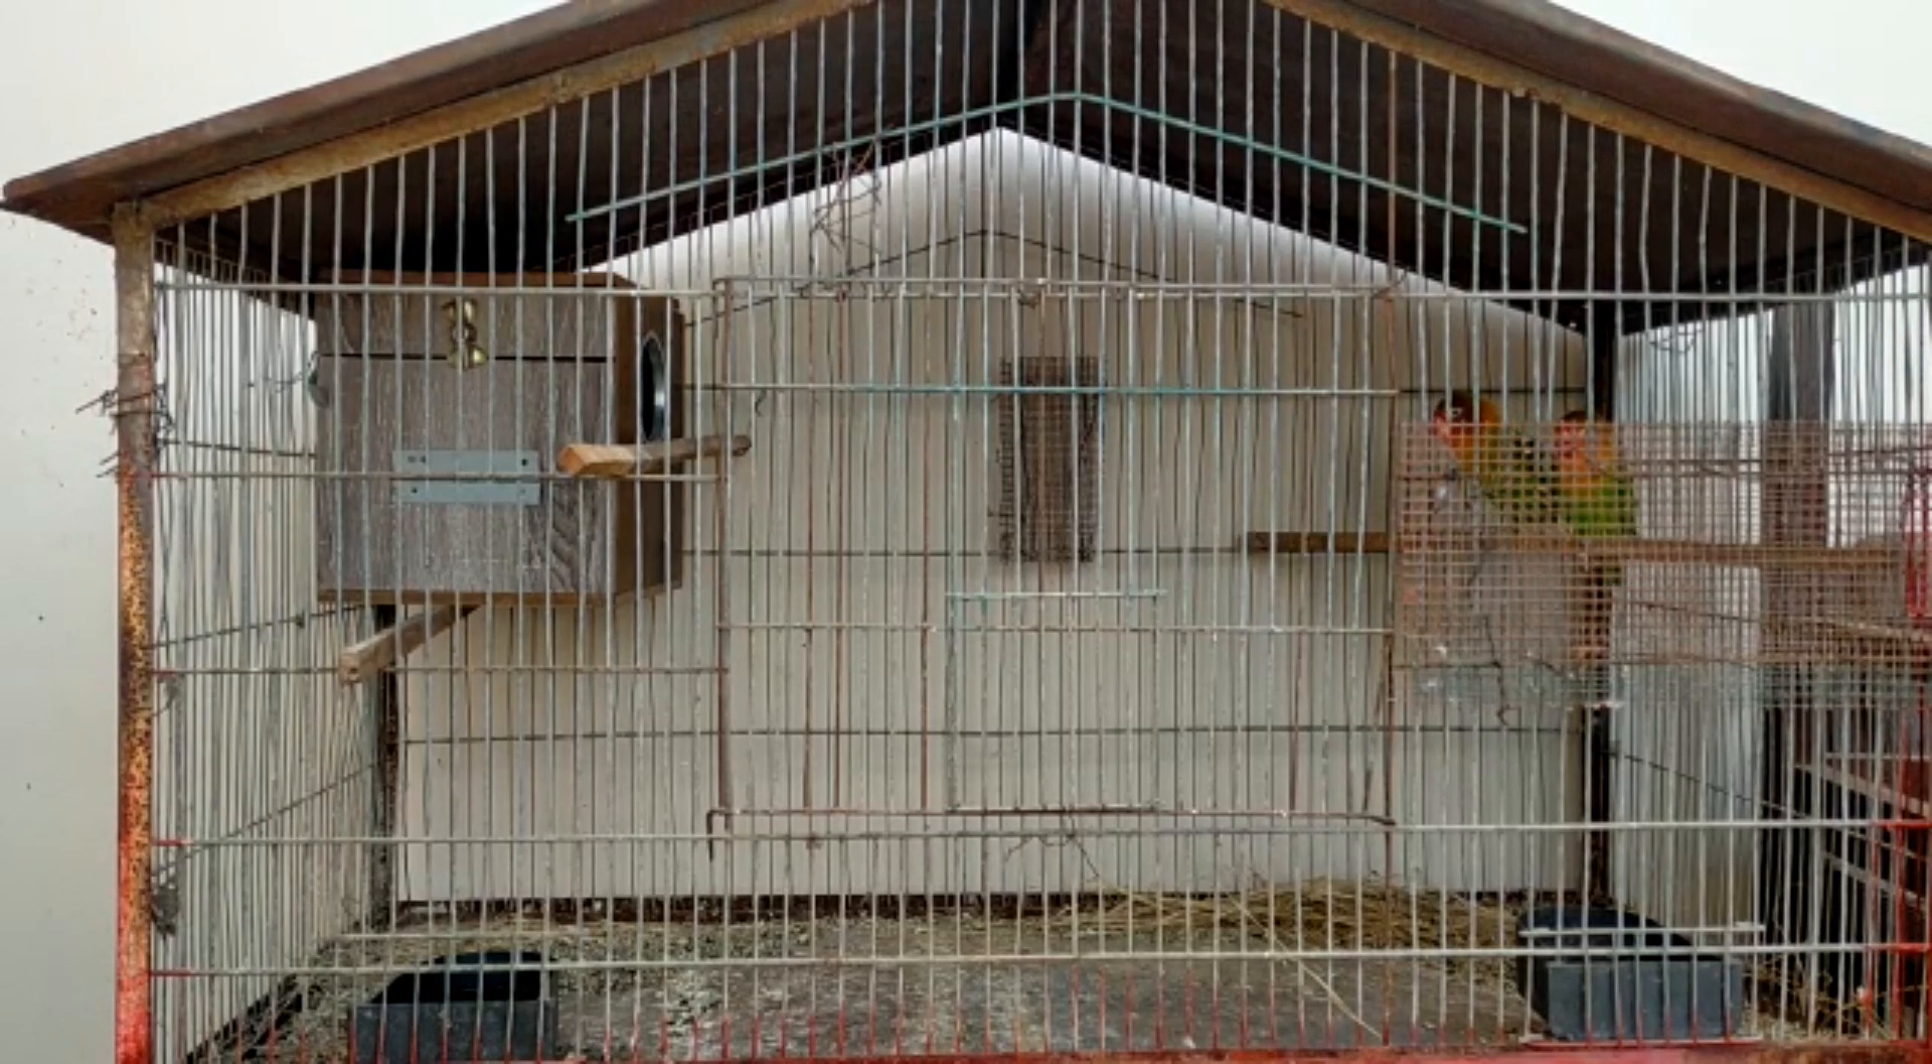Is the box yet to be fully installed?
No.